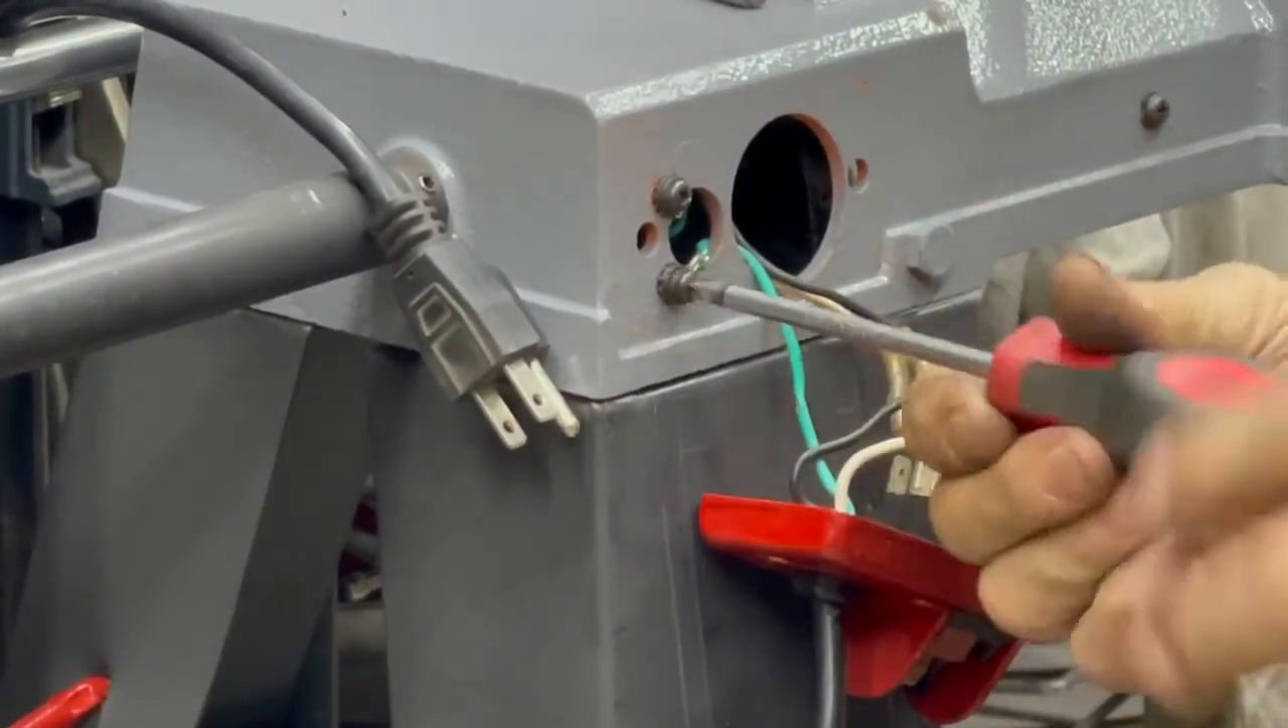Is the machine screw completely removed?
No.